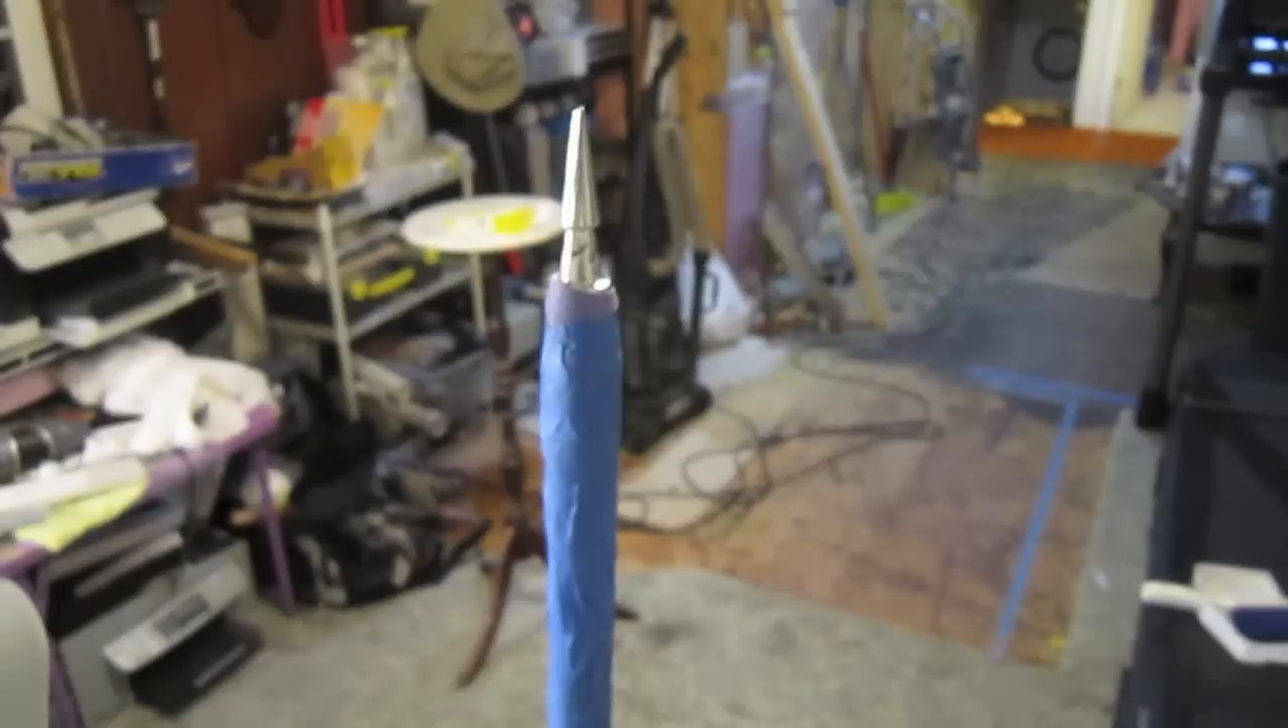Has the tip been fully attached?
Yes.